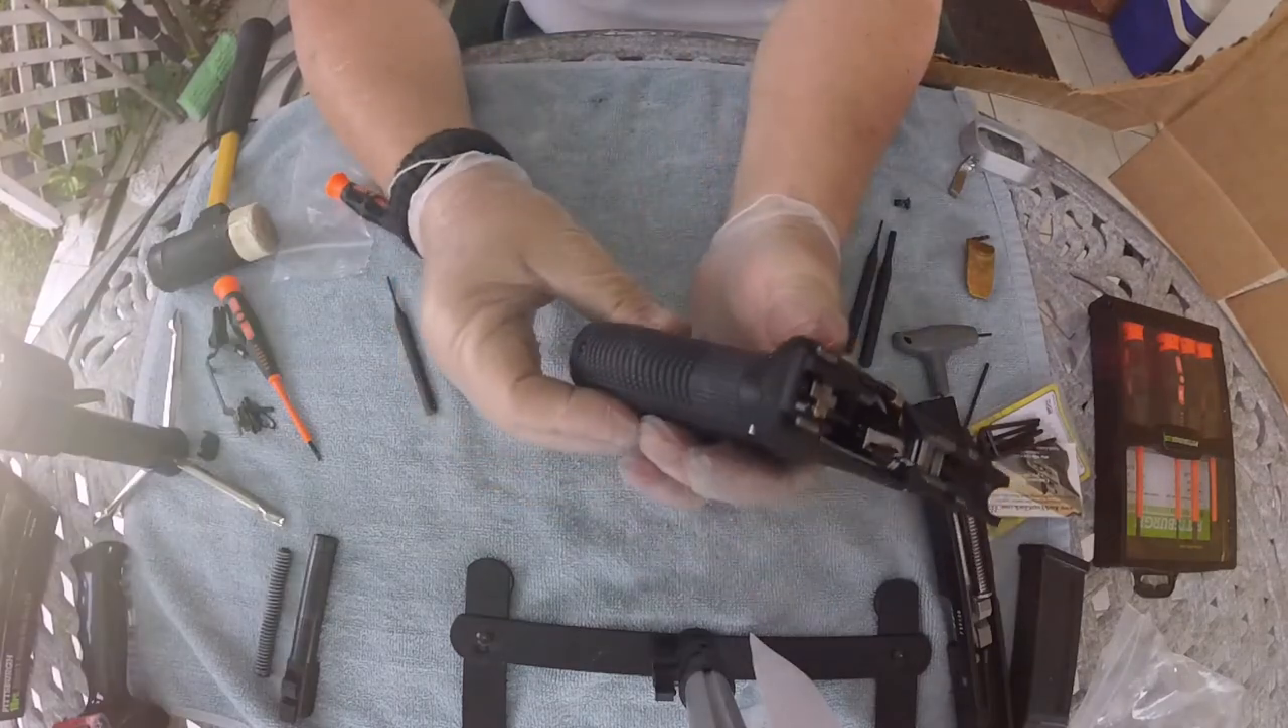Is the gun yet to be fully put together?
Yes.